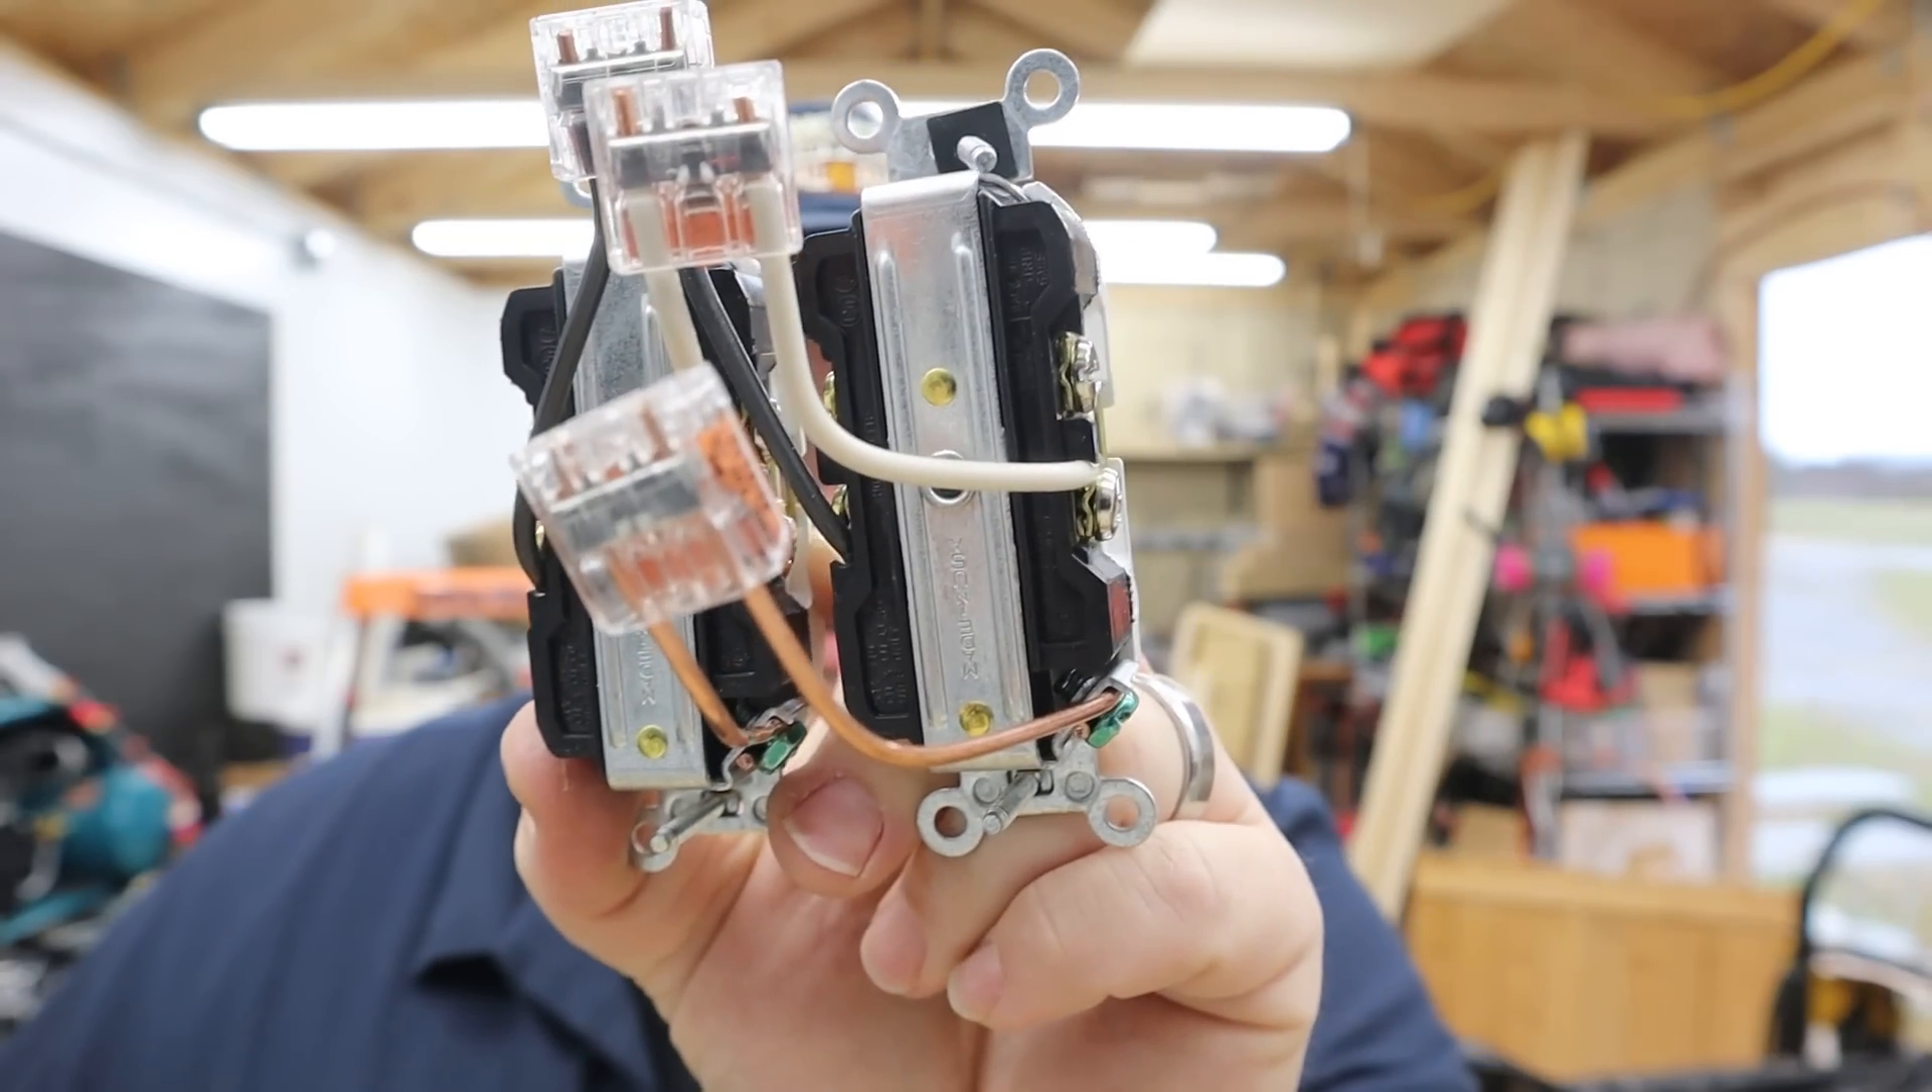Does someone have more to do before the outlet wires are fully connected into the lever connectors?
No.